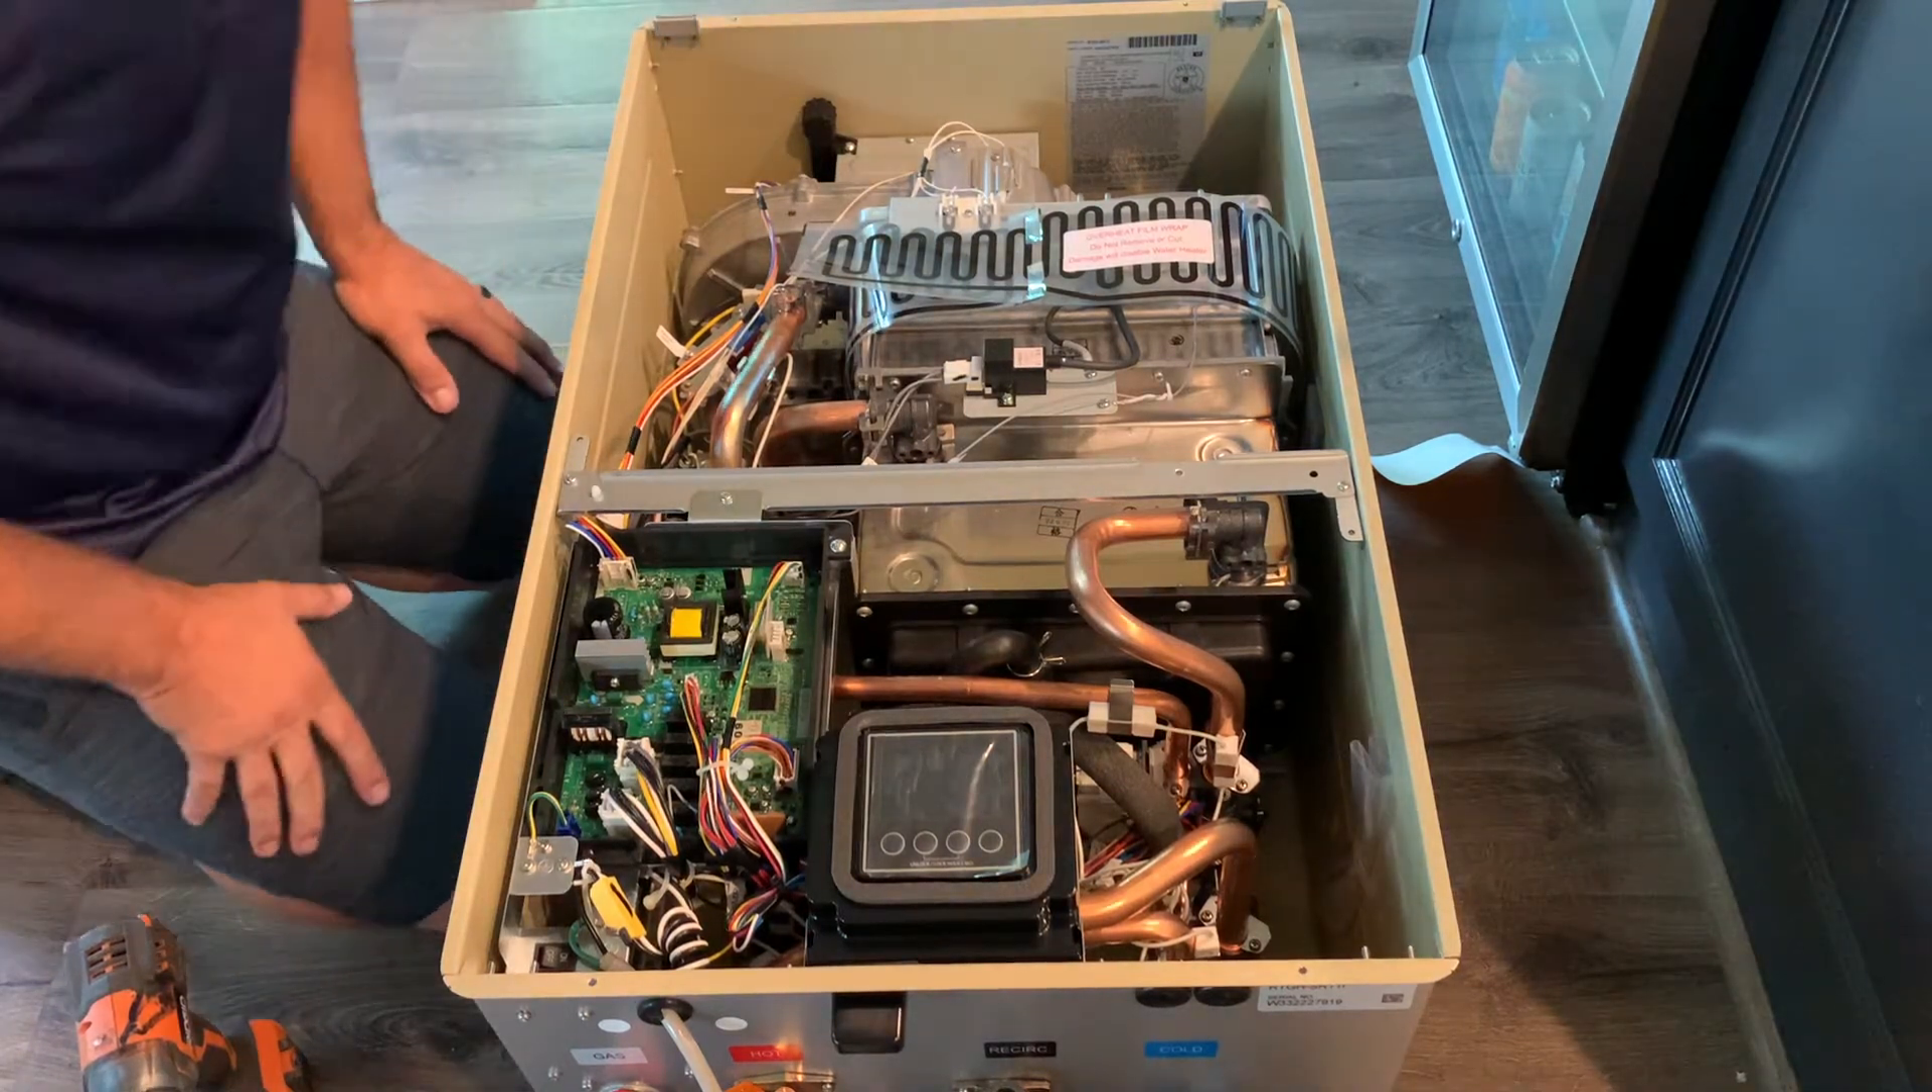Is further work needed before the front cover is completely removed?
No.